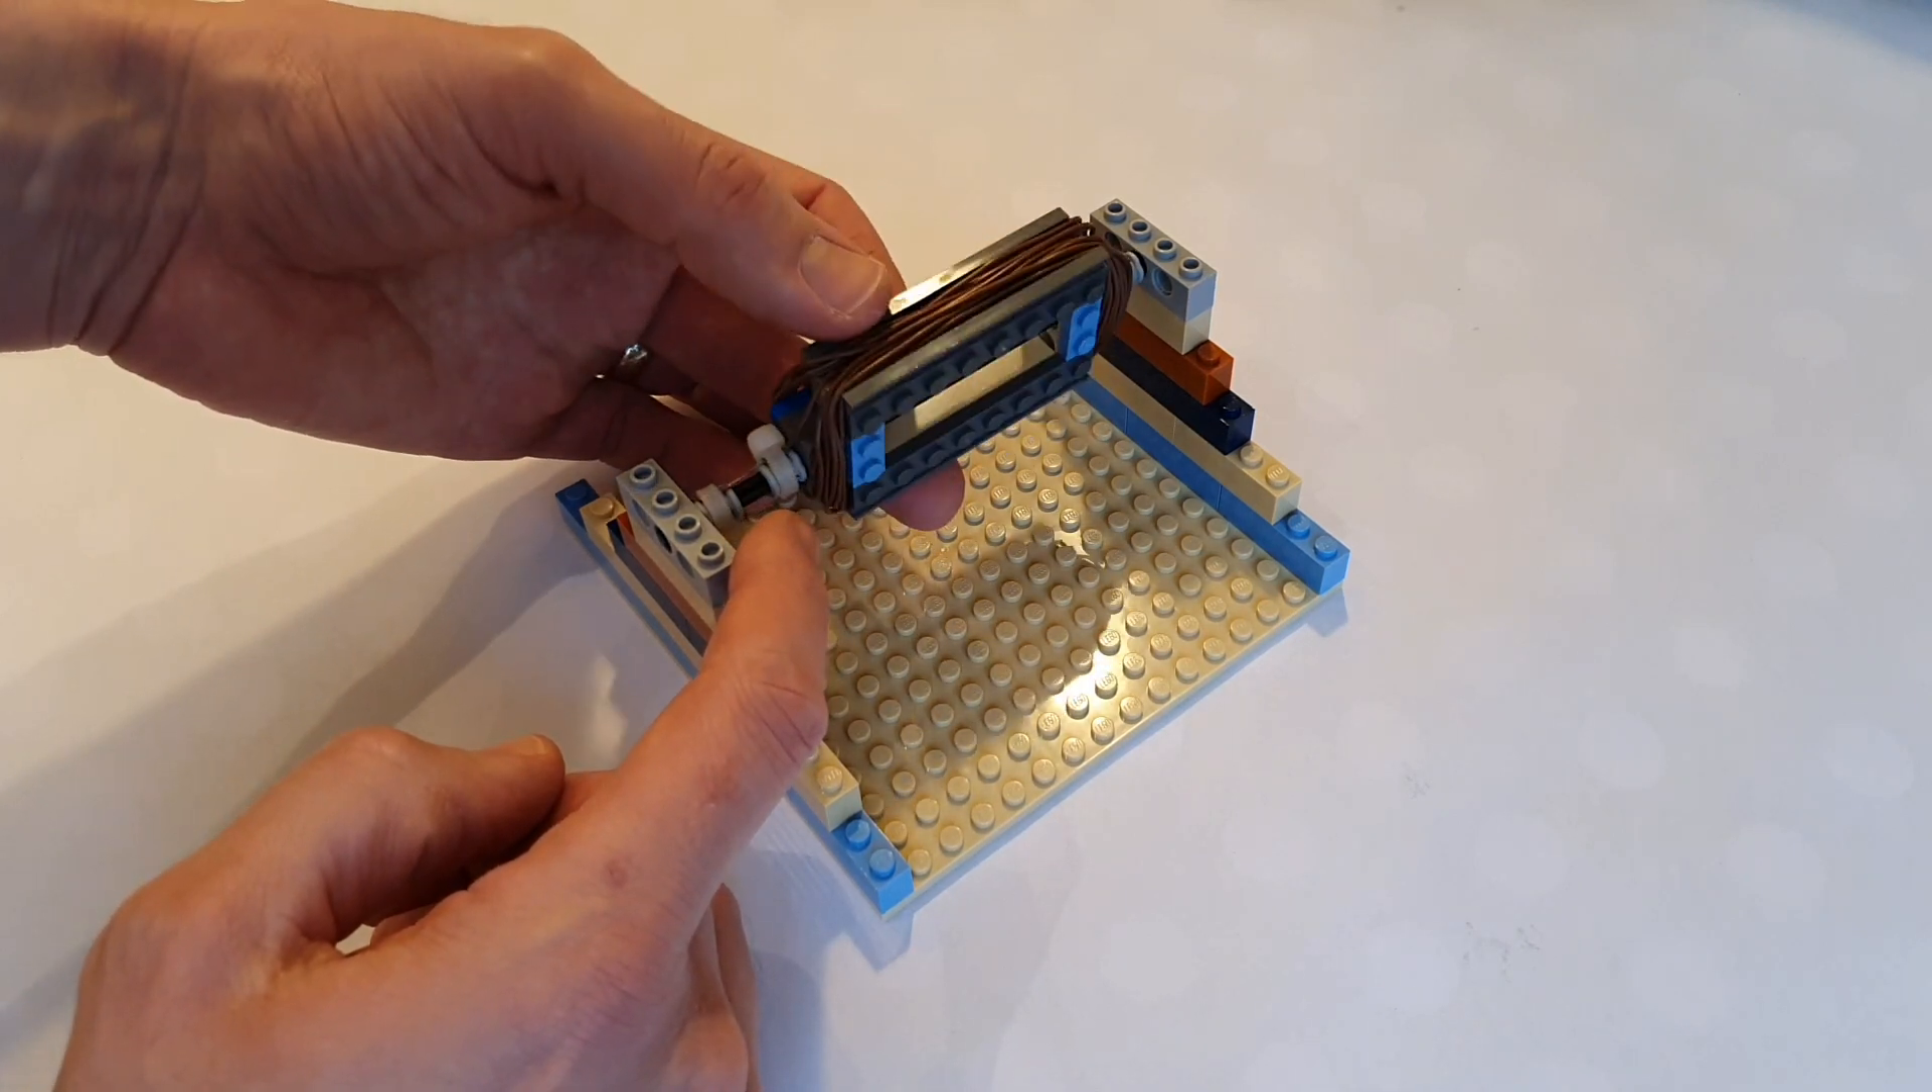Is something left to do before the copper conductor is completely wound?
No.